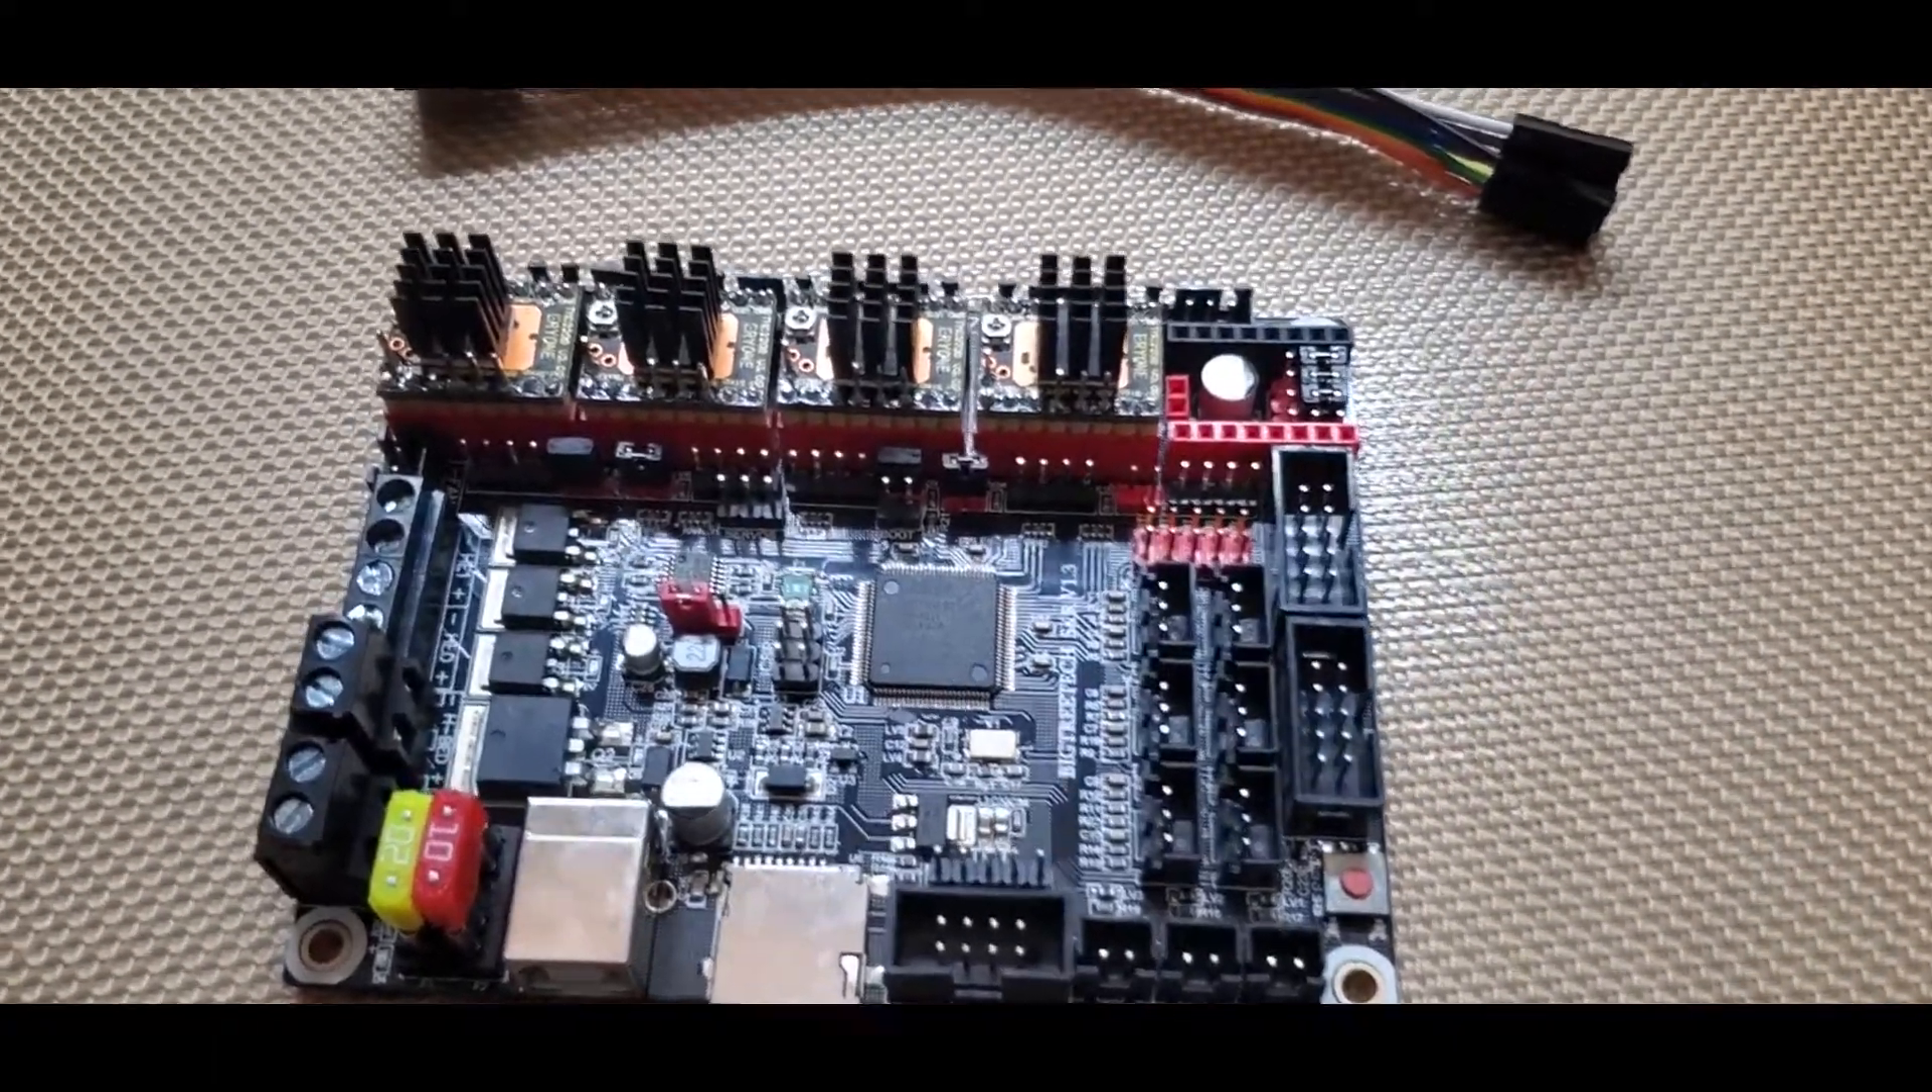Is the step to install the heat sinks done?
Yes.